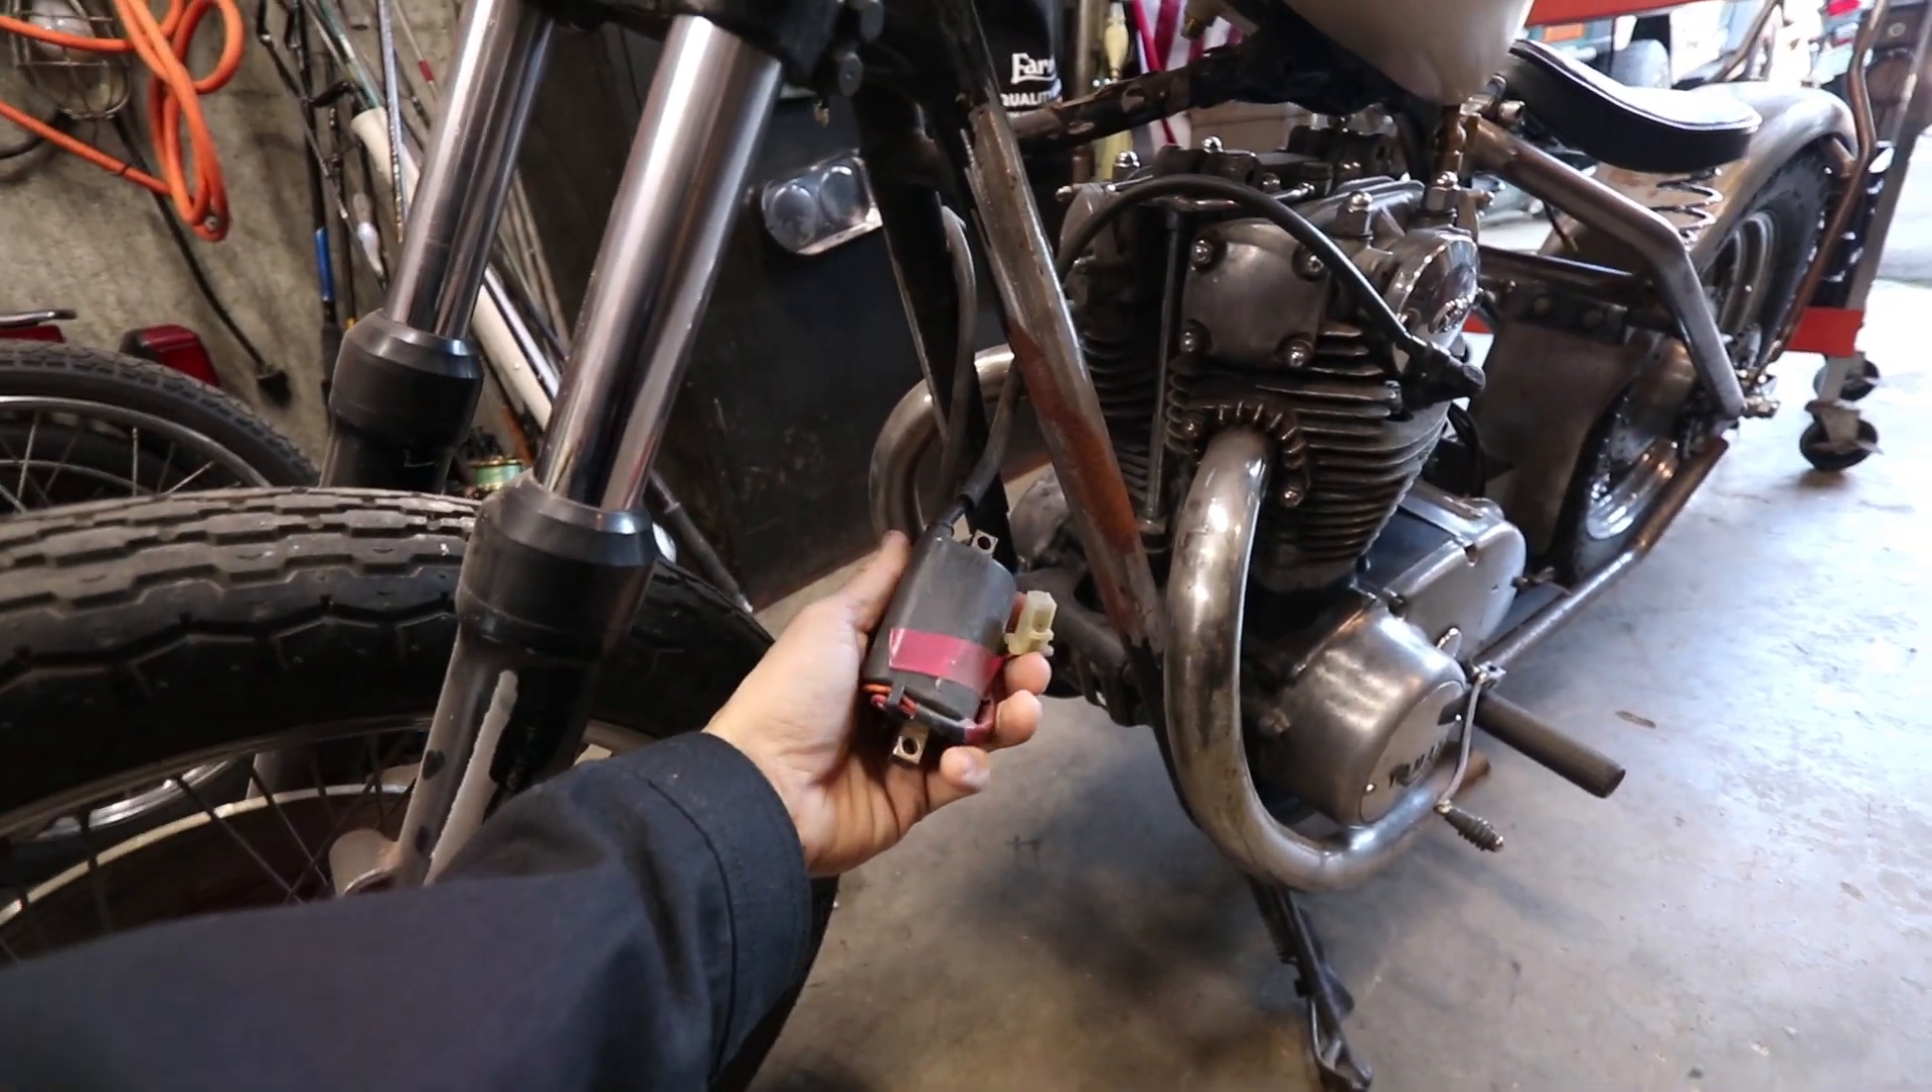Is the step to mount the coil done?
No.